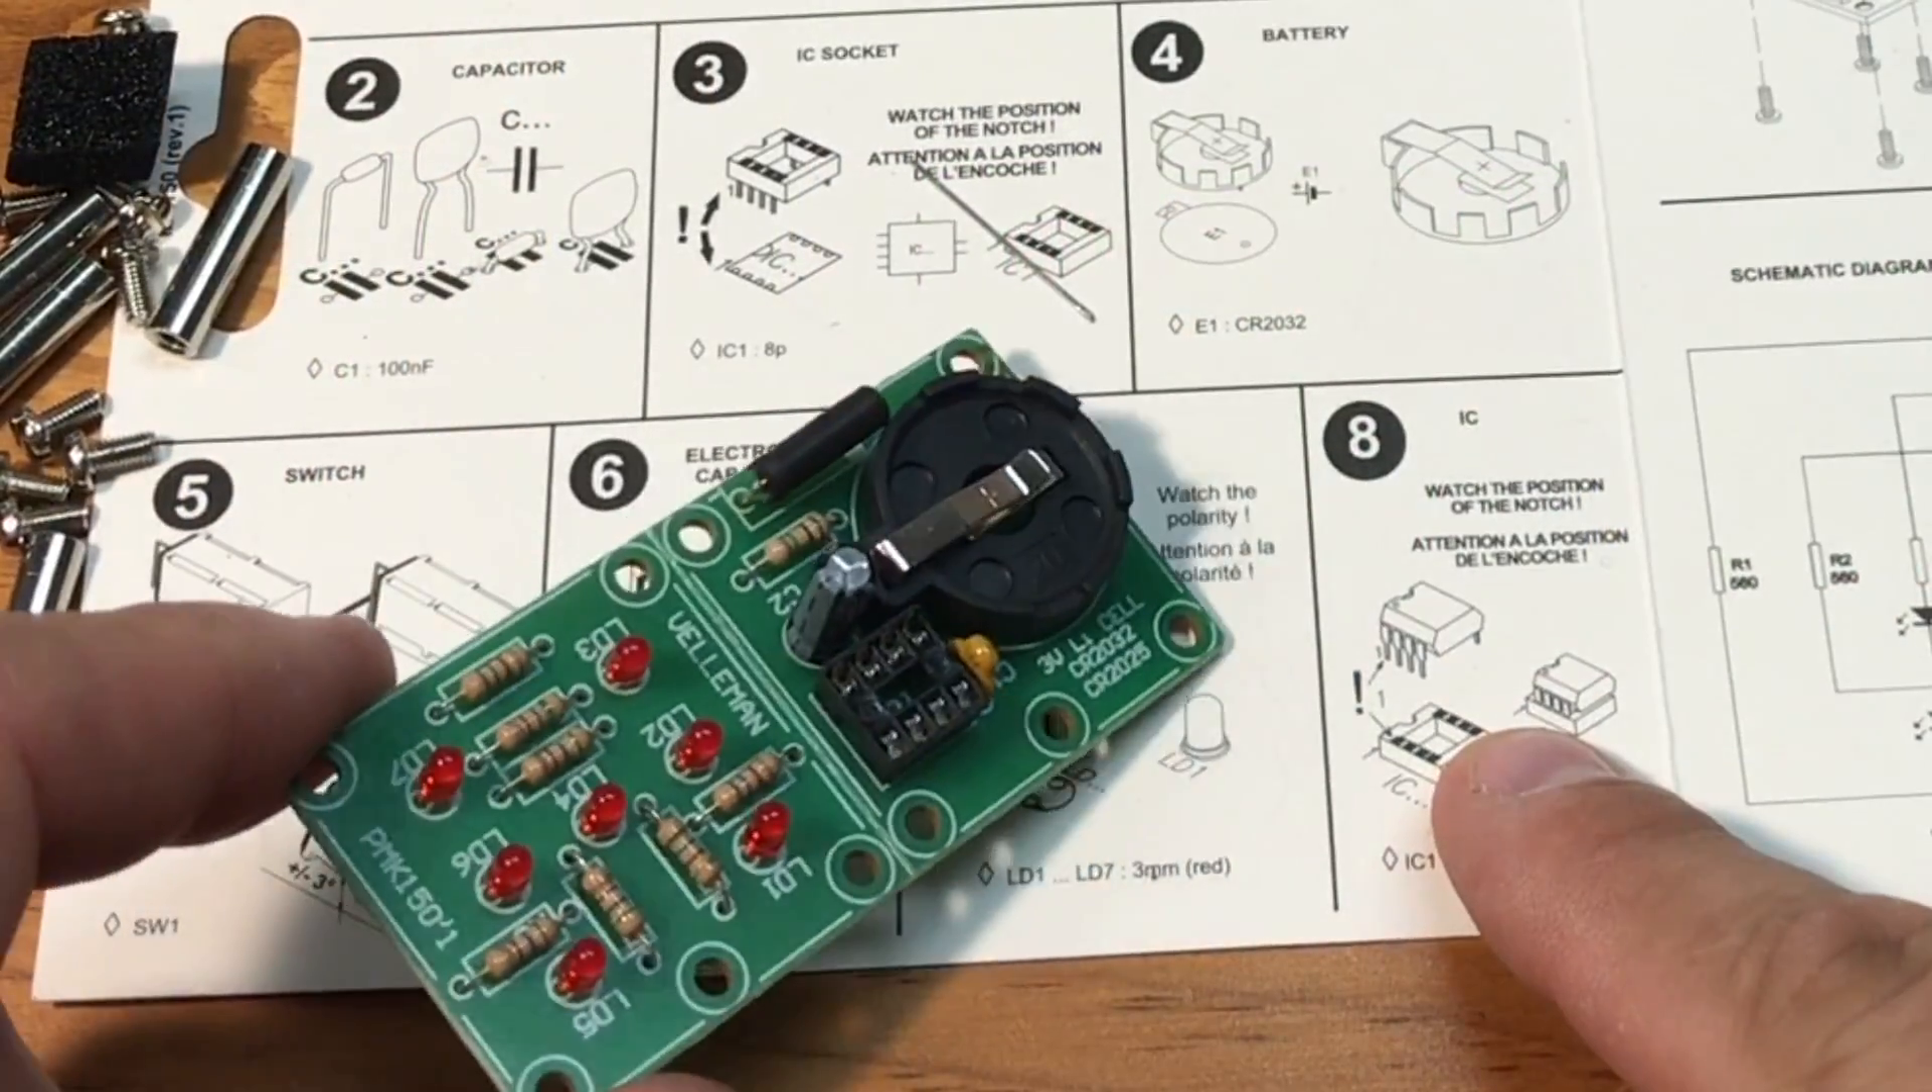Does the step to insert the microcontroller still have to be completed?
Yes.